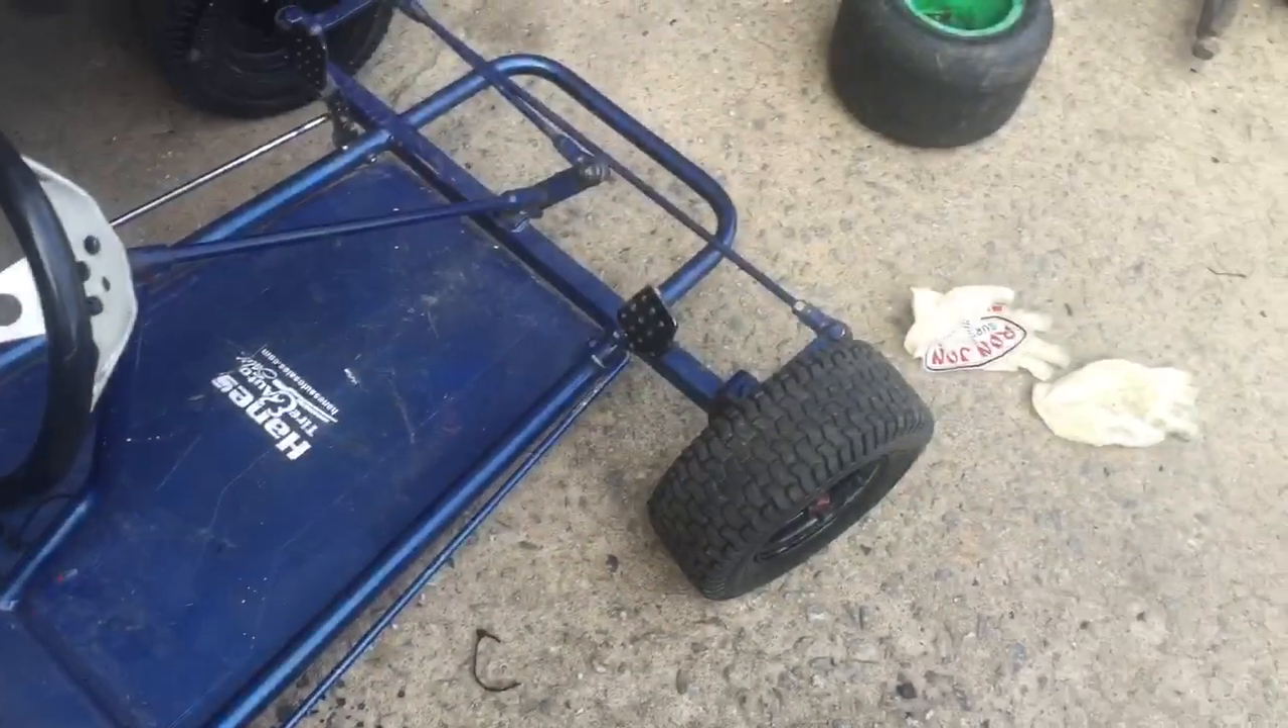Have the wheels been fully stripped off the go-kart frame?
No.